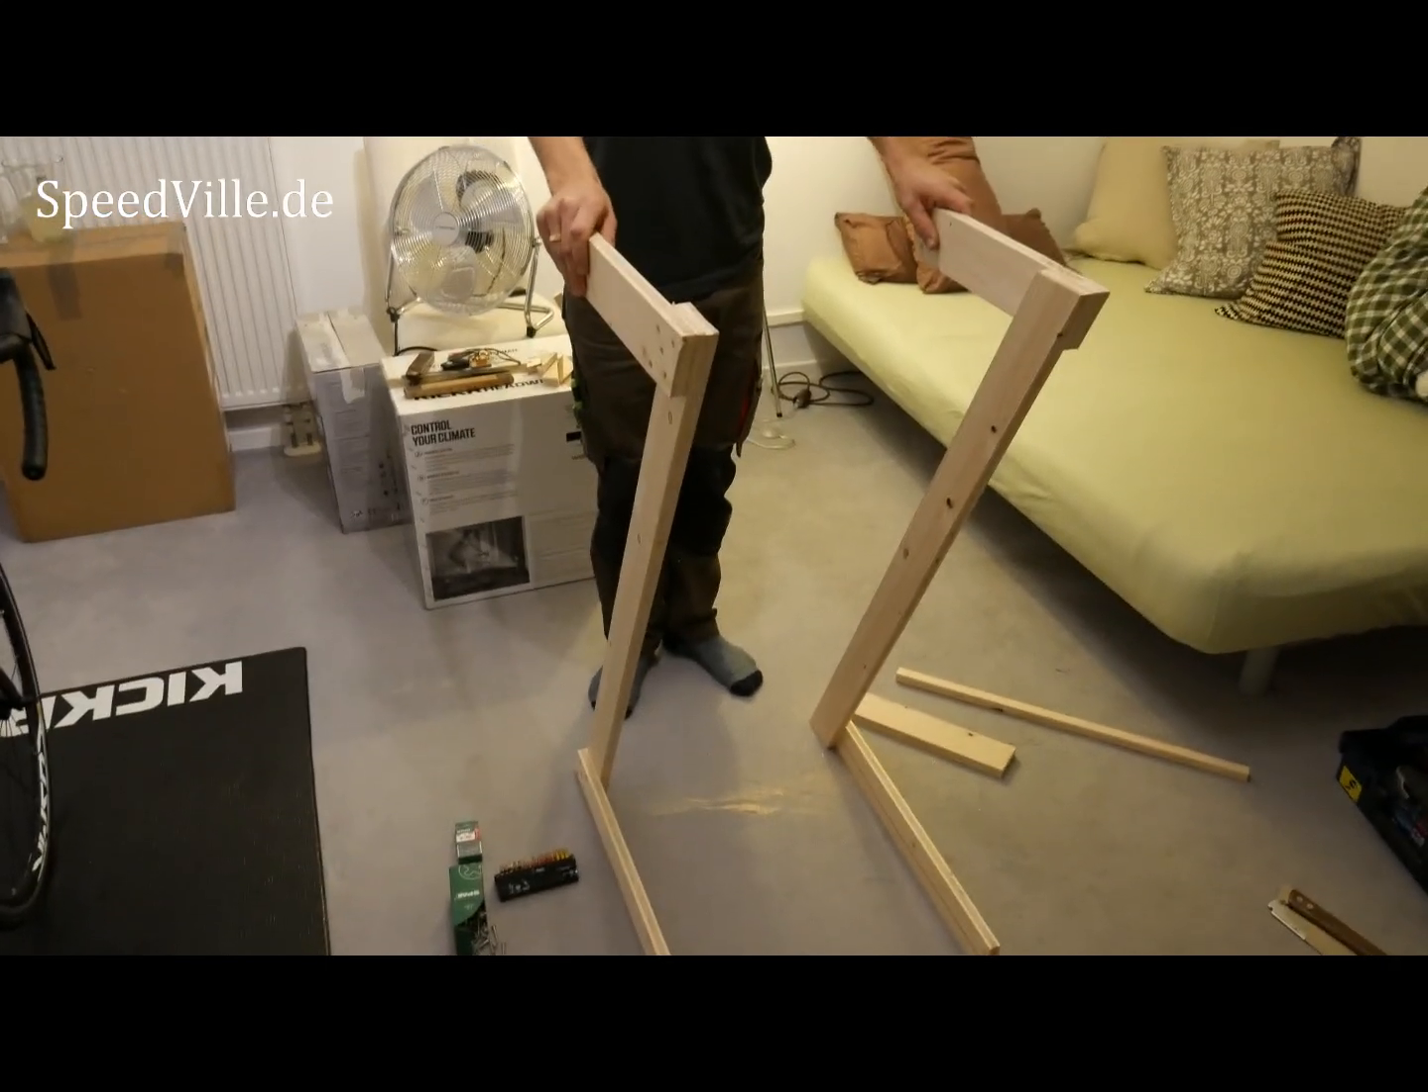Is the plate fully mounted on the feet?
No.